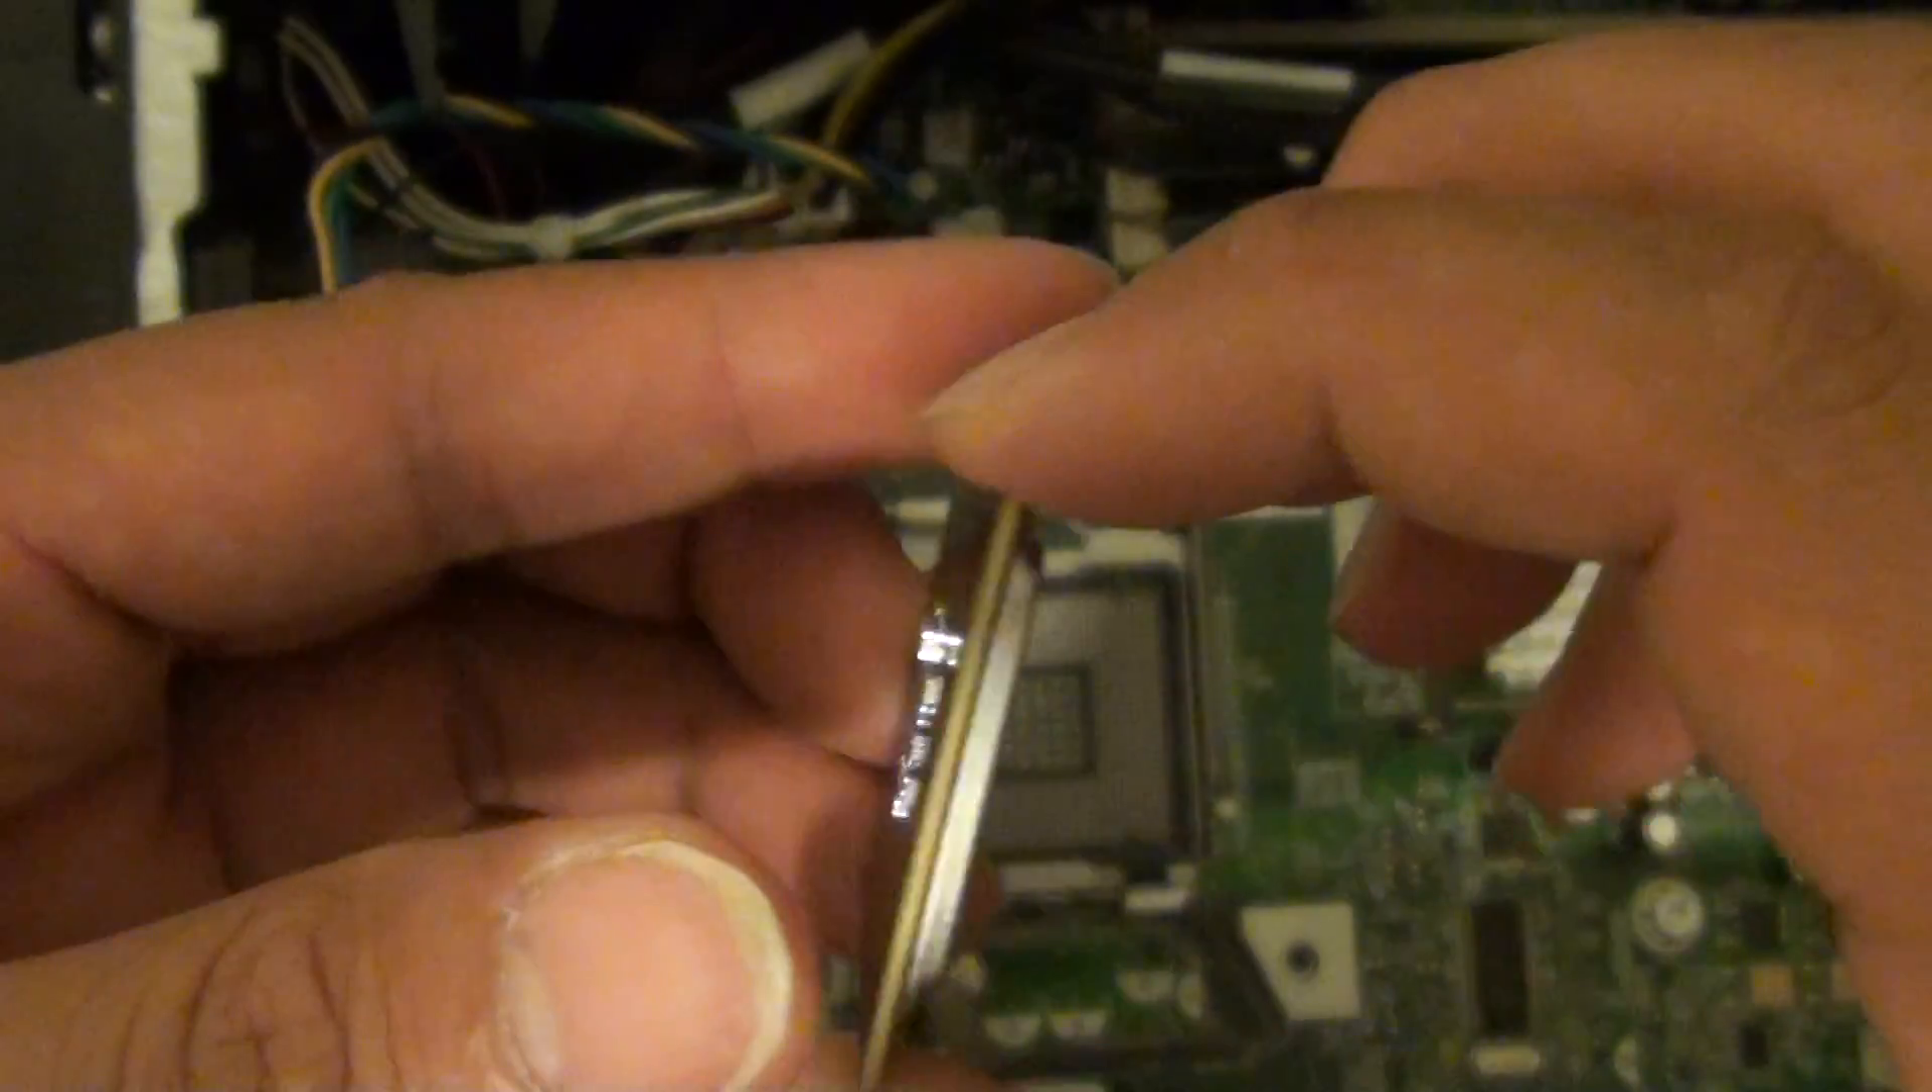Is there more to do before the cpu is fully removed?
No.